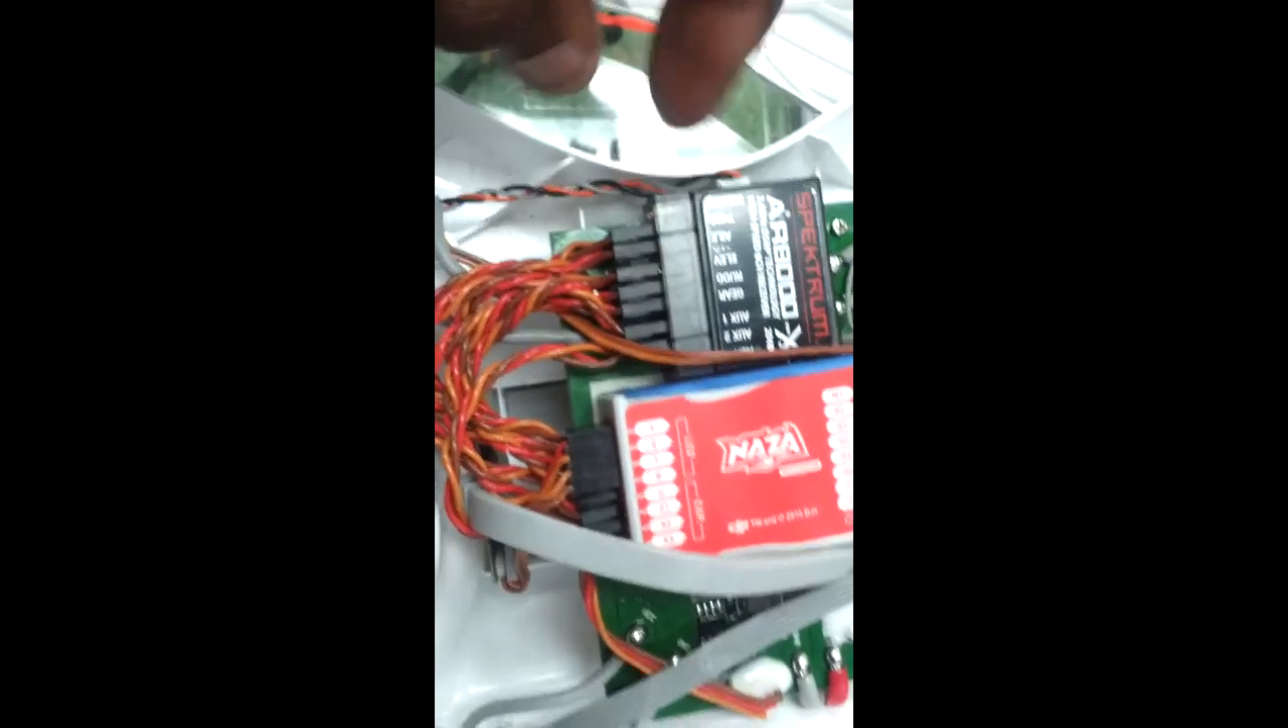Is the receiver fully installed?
Yes.